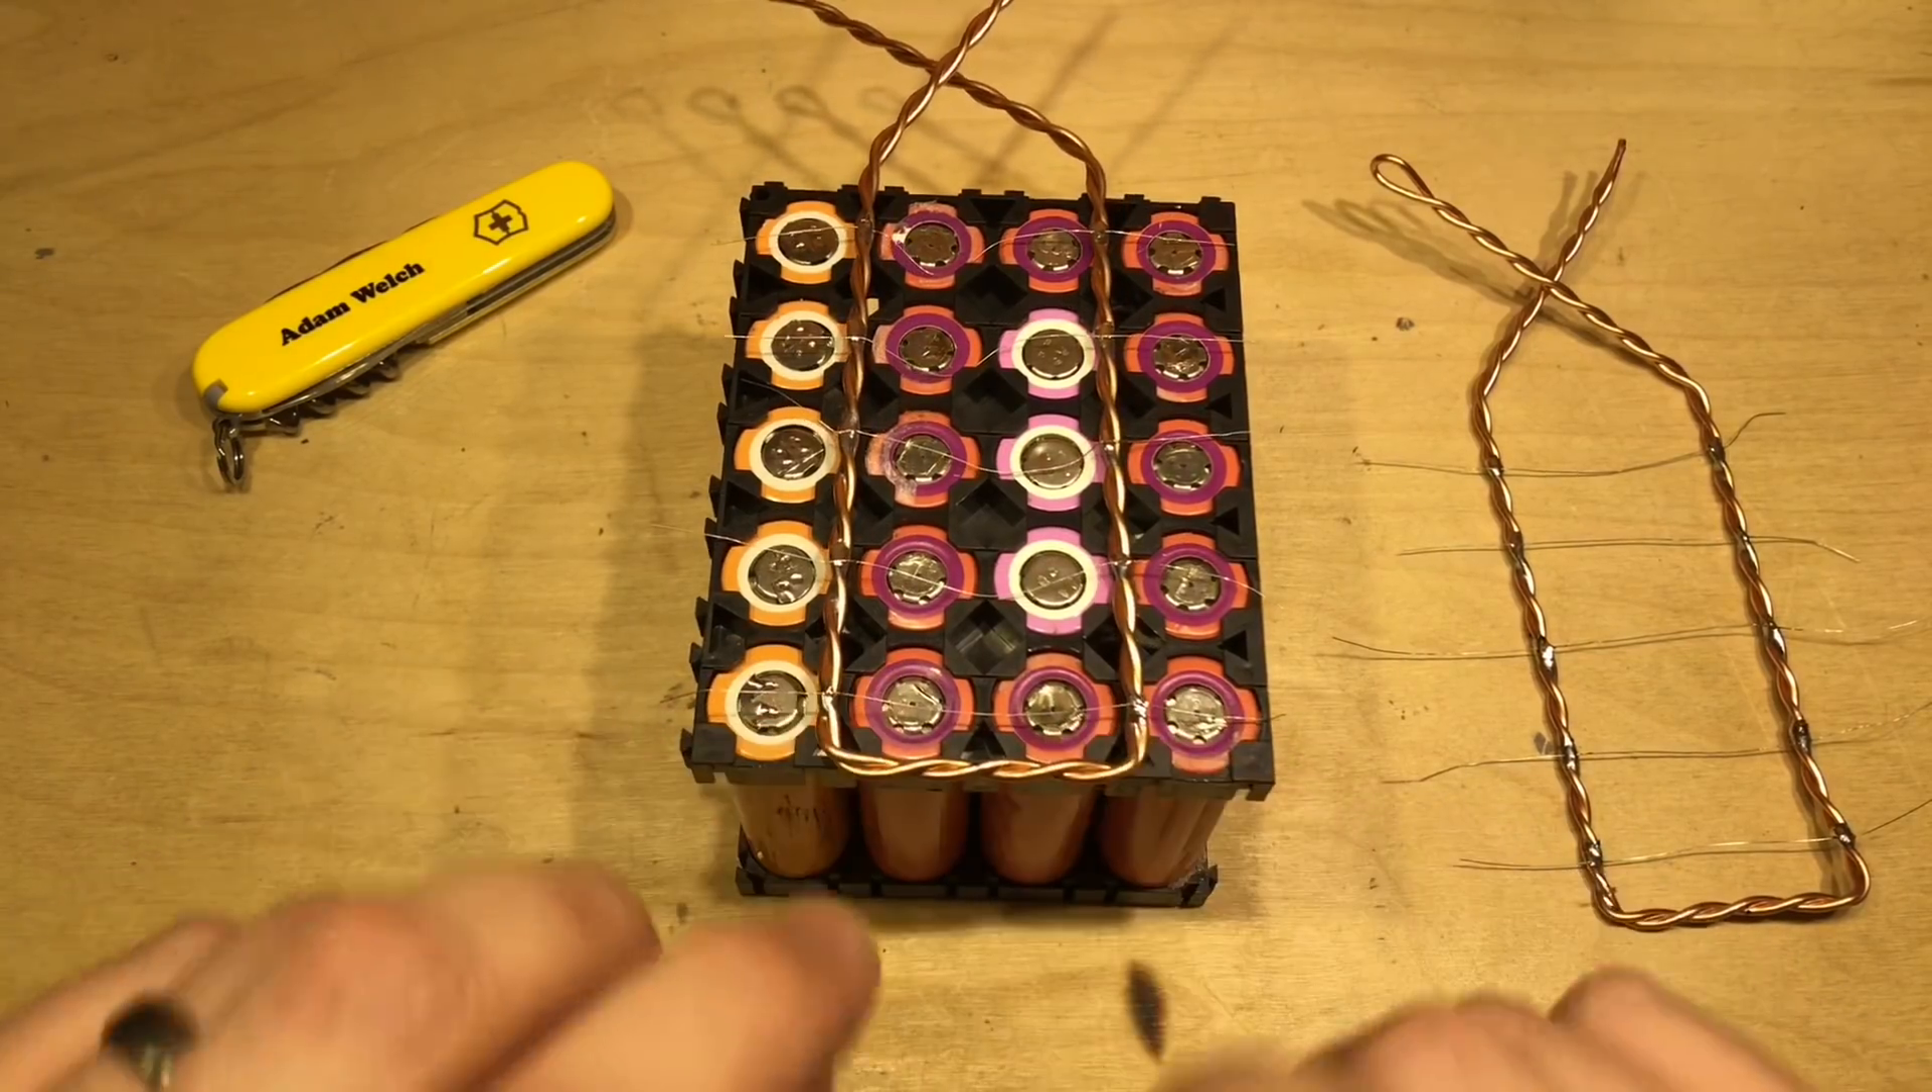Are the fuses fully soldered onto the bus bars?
Yes.